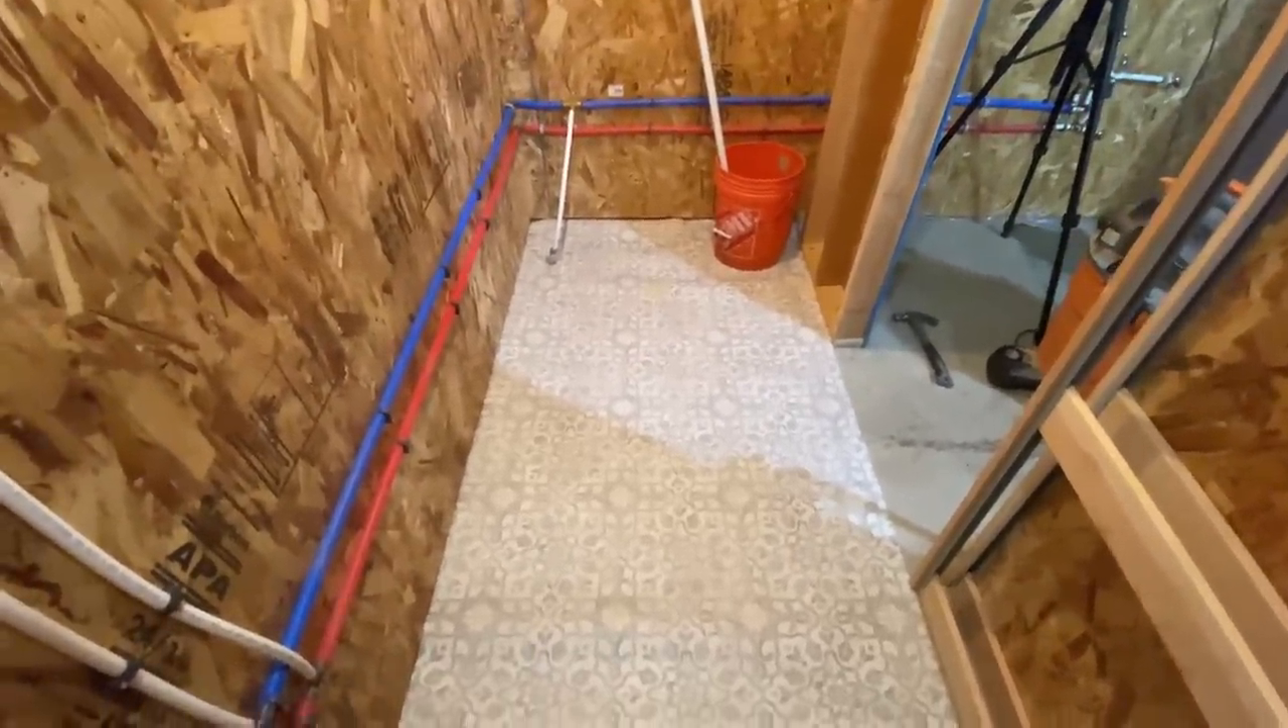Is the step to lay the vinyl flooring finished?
Yes.